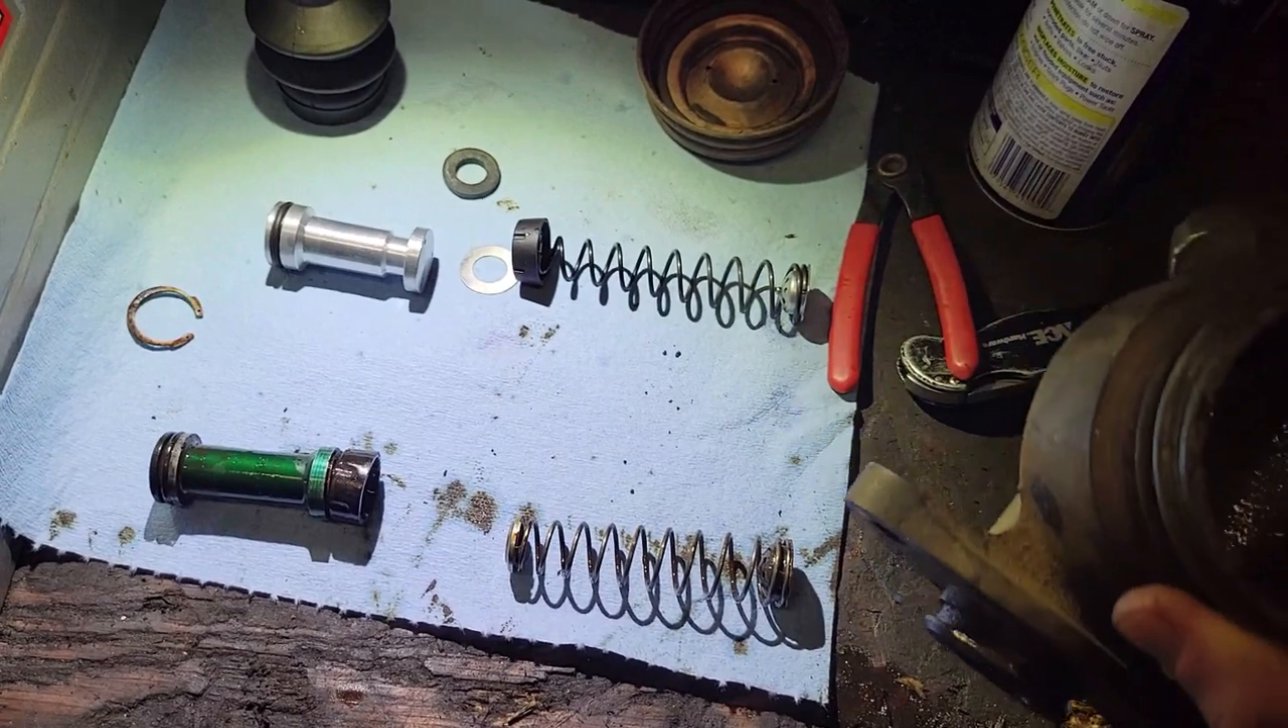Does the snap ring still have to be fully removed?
No.